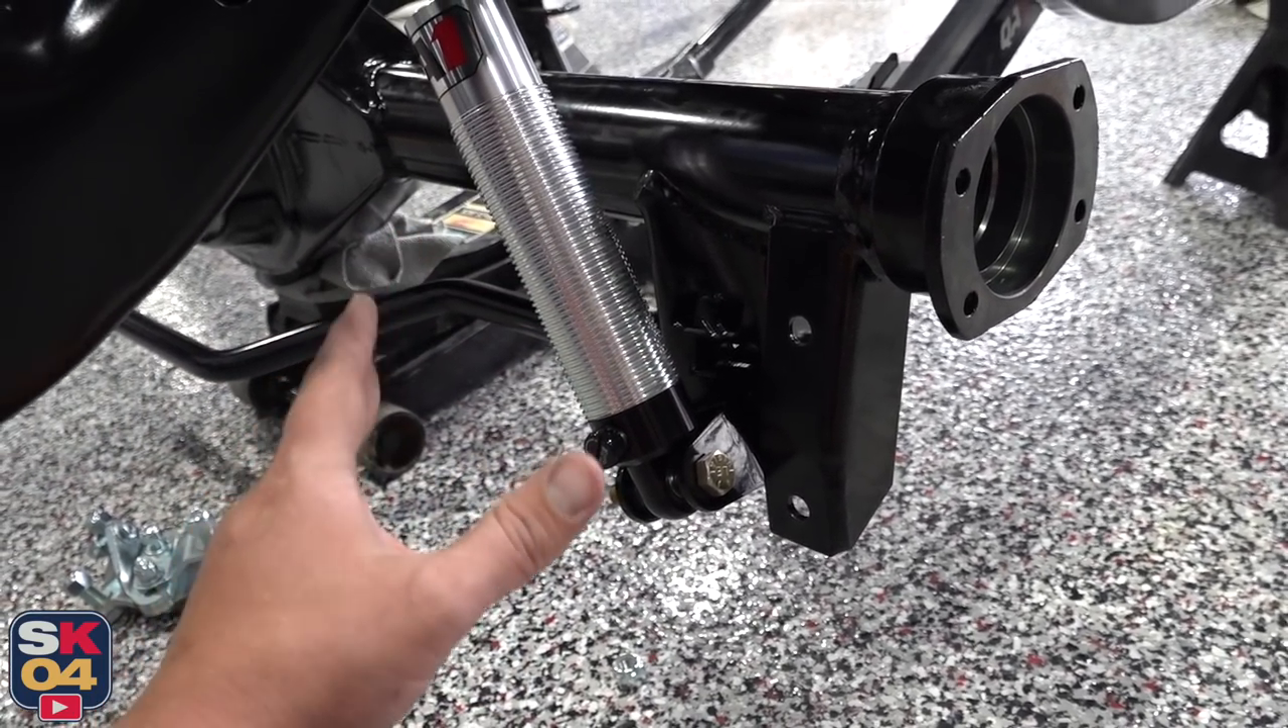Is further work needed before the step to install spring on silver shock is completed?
Yes.